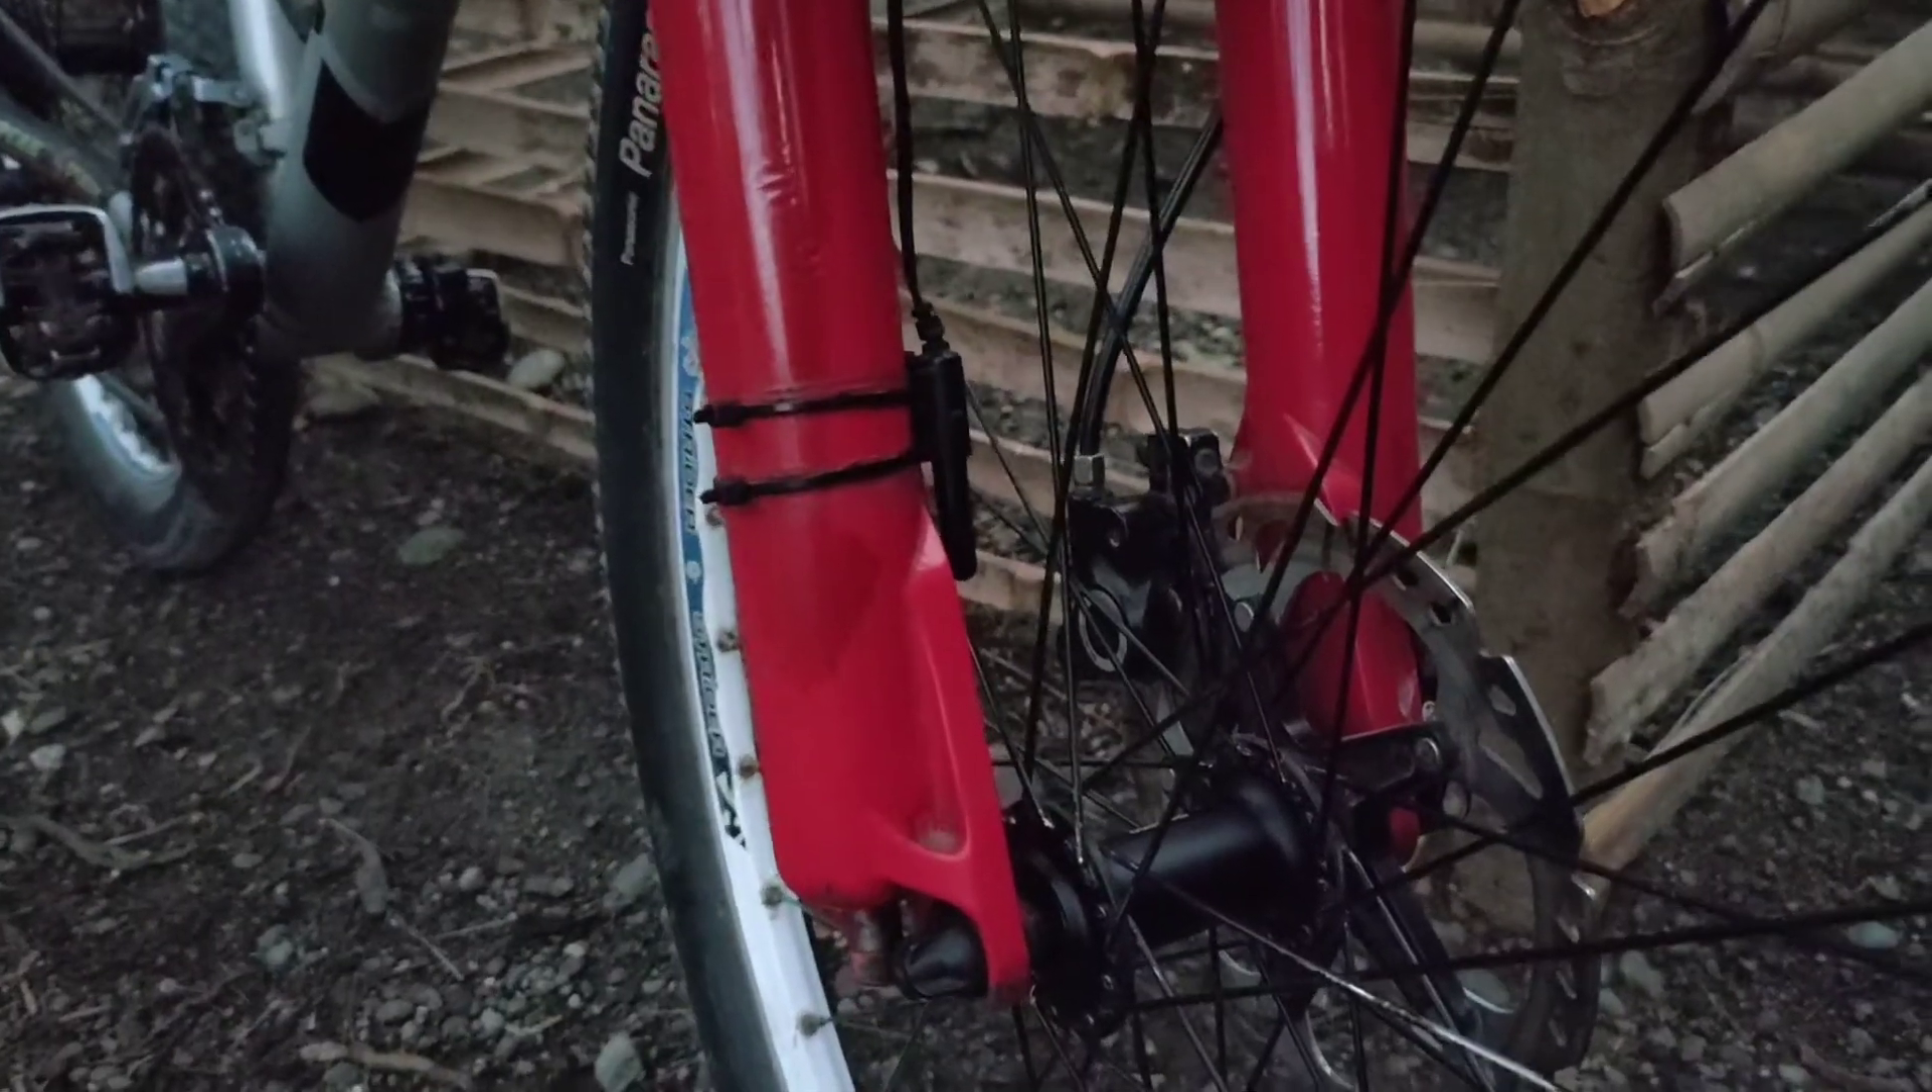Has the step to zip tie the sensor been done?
Yes.